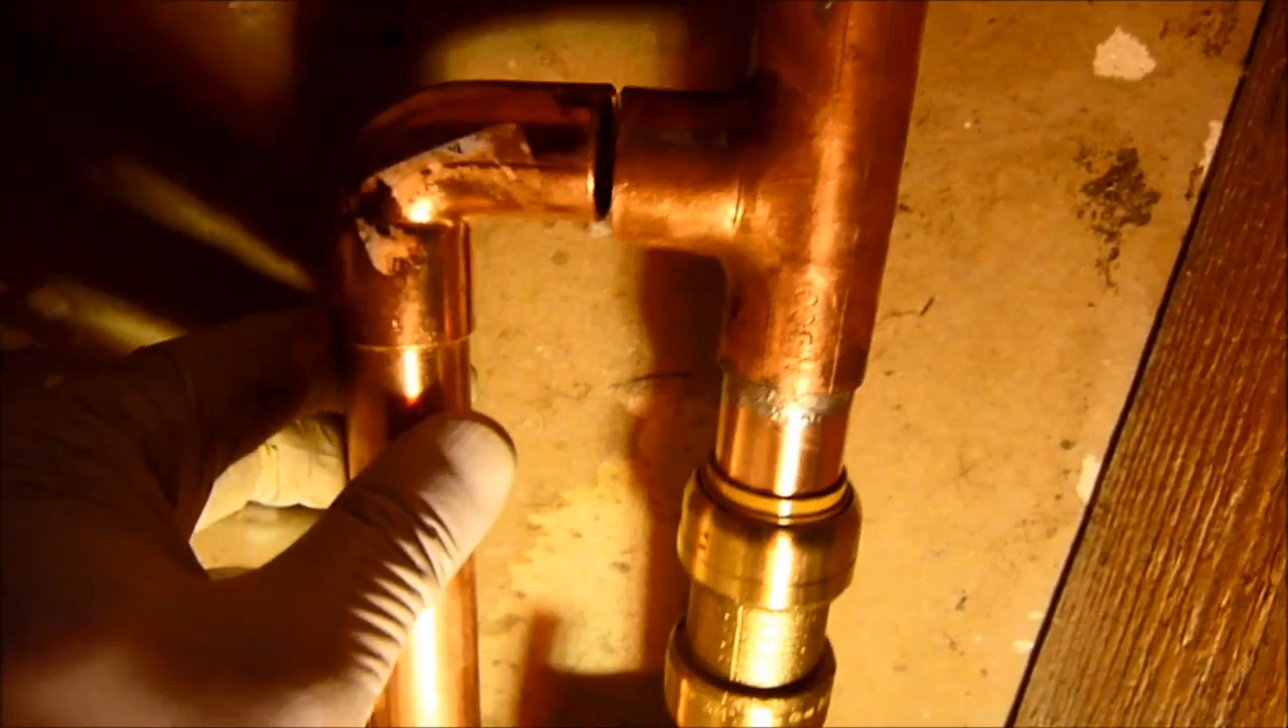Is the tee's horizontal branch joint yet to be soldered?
Yes.